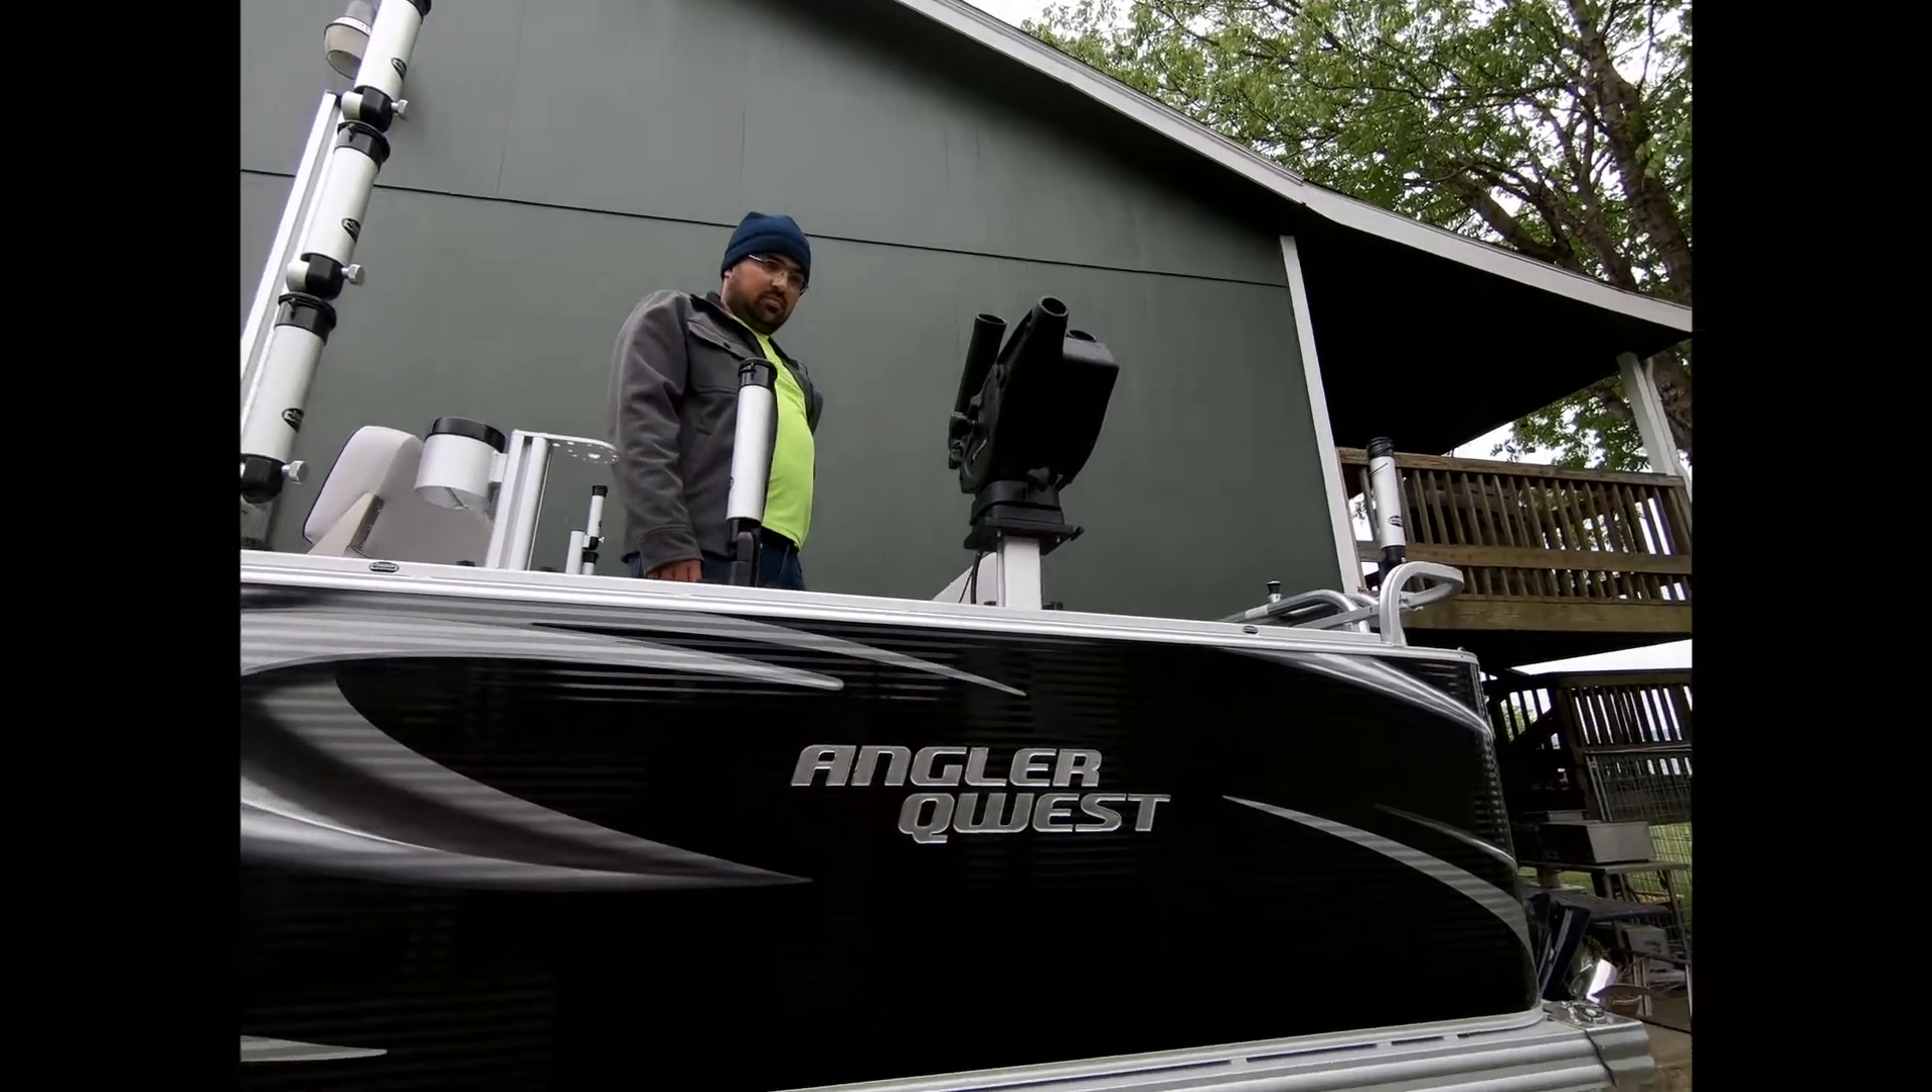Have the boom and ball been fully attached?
No.